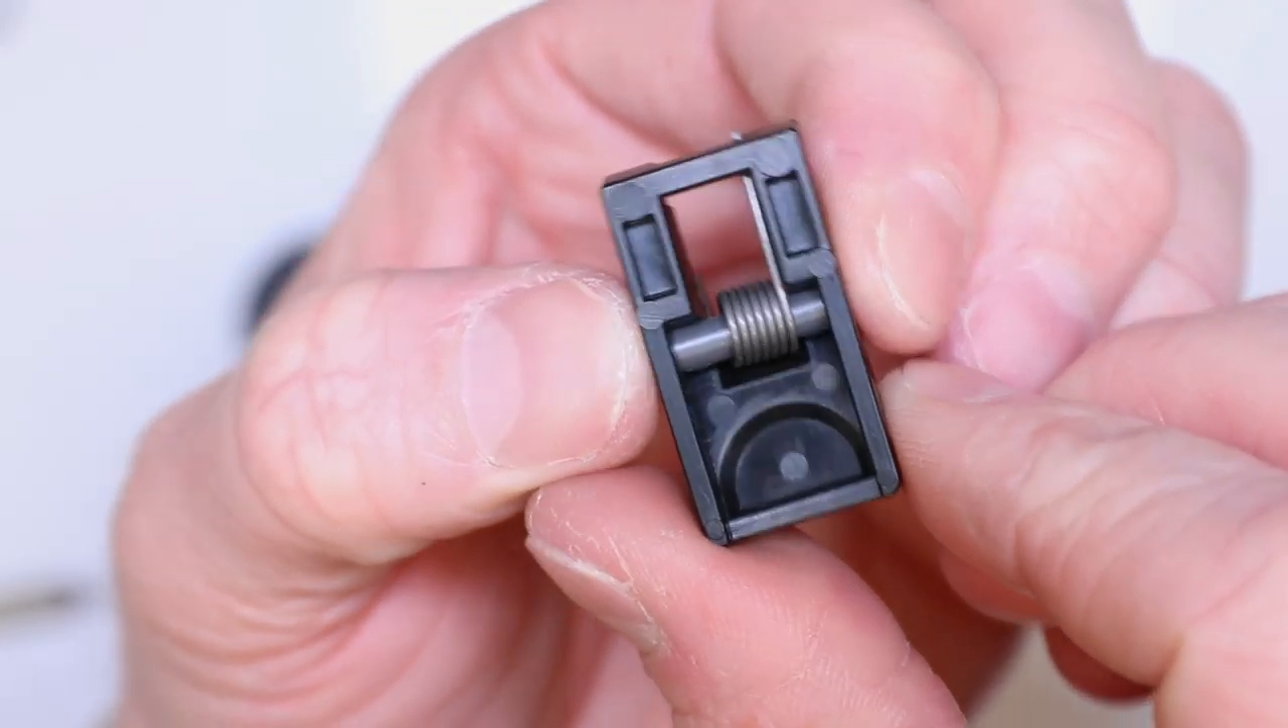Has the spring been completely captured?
Yes.